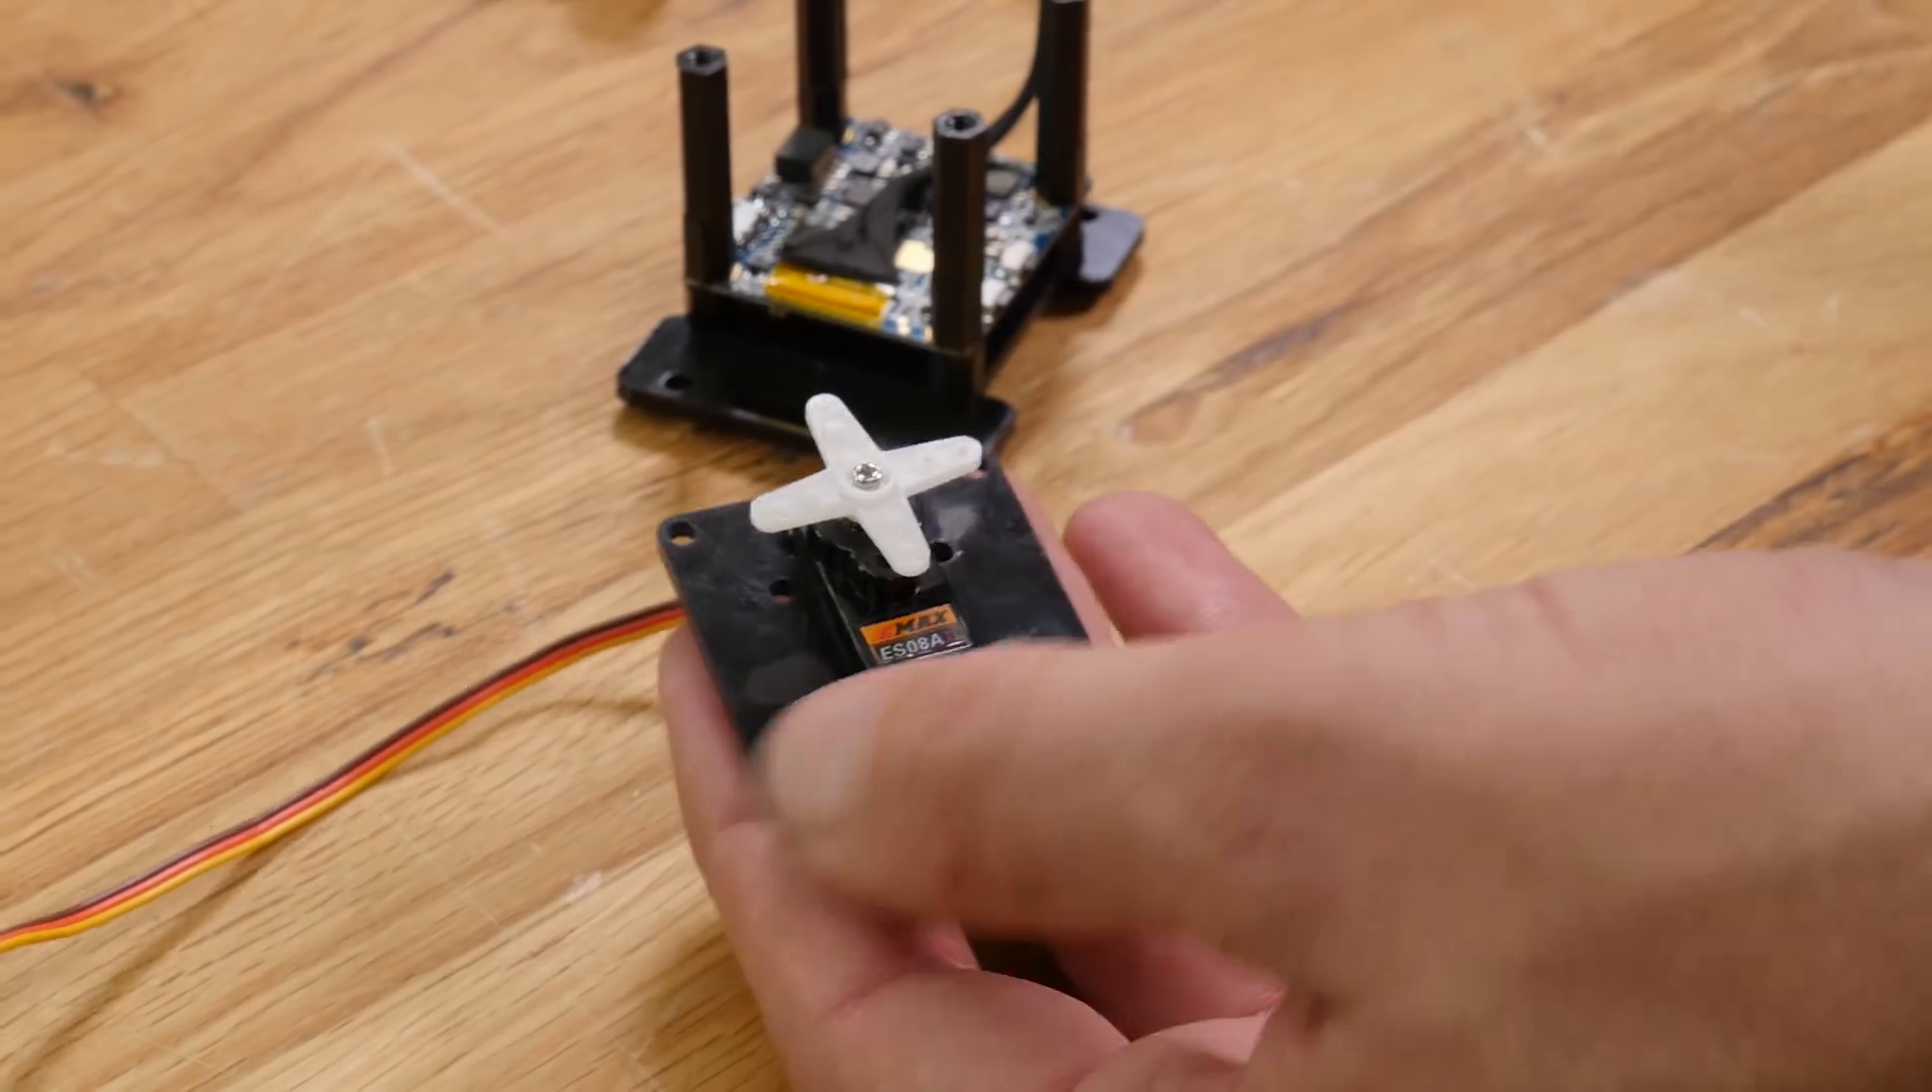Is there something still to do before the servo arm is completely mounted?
No.